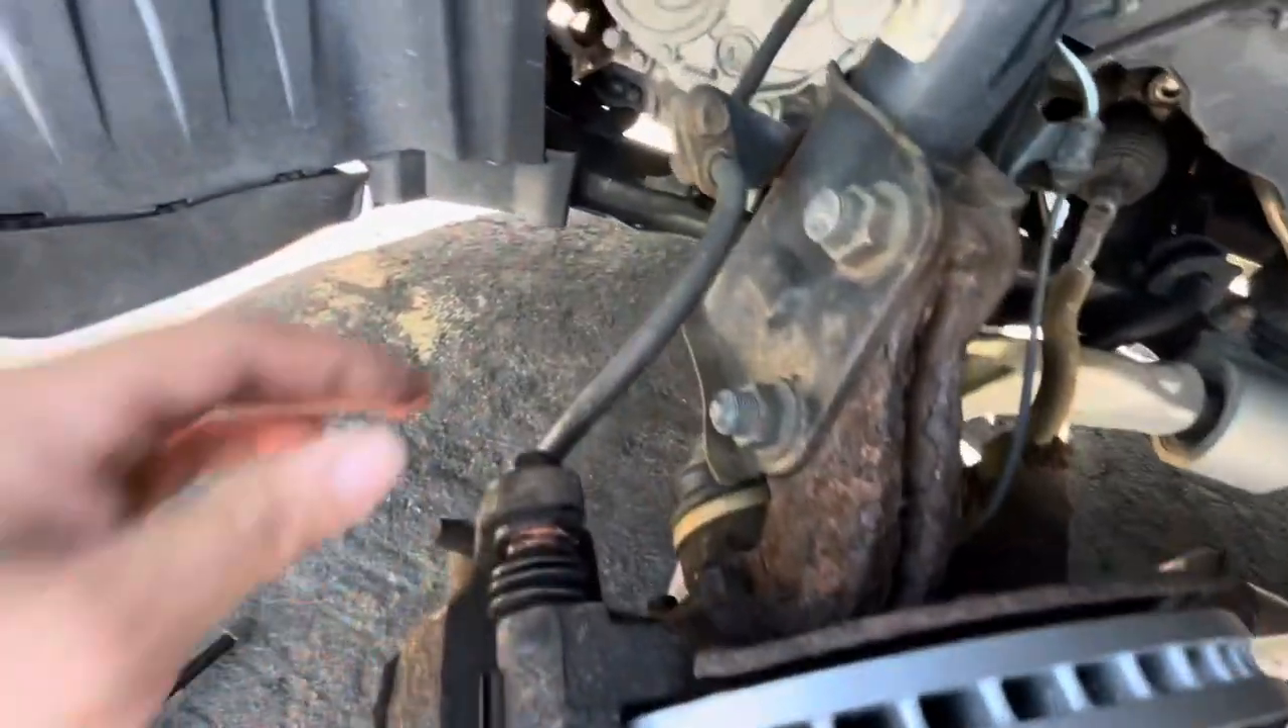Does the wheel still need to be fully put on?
Yes.